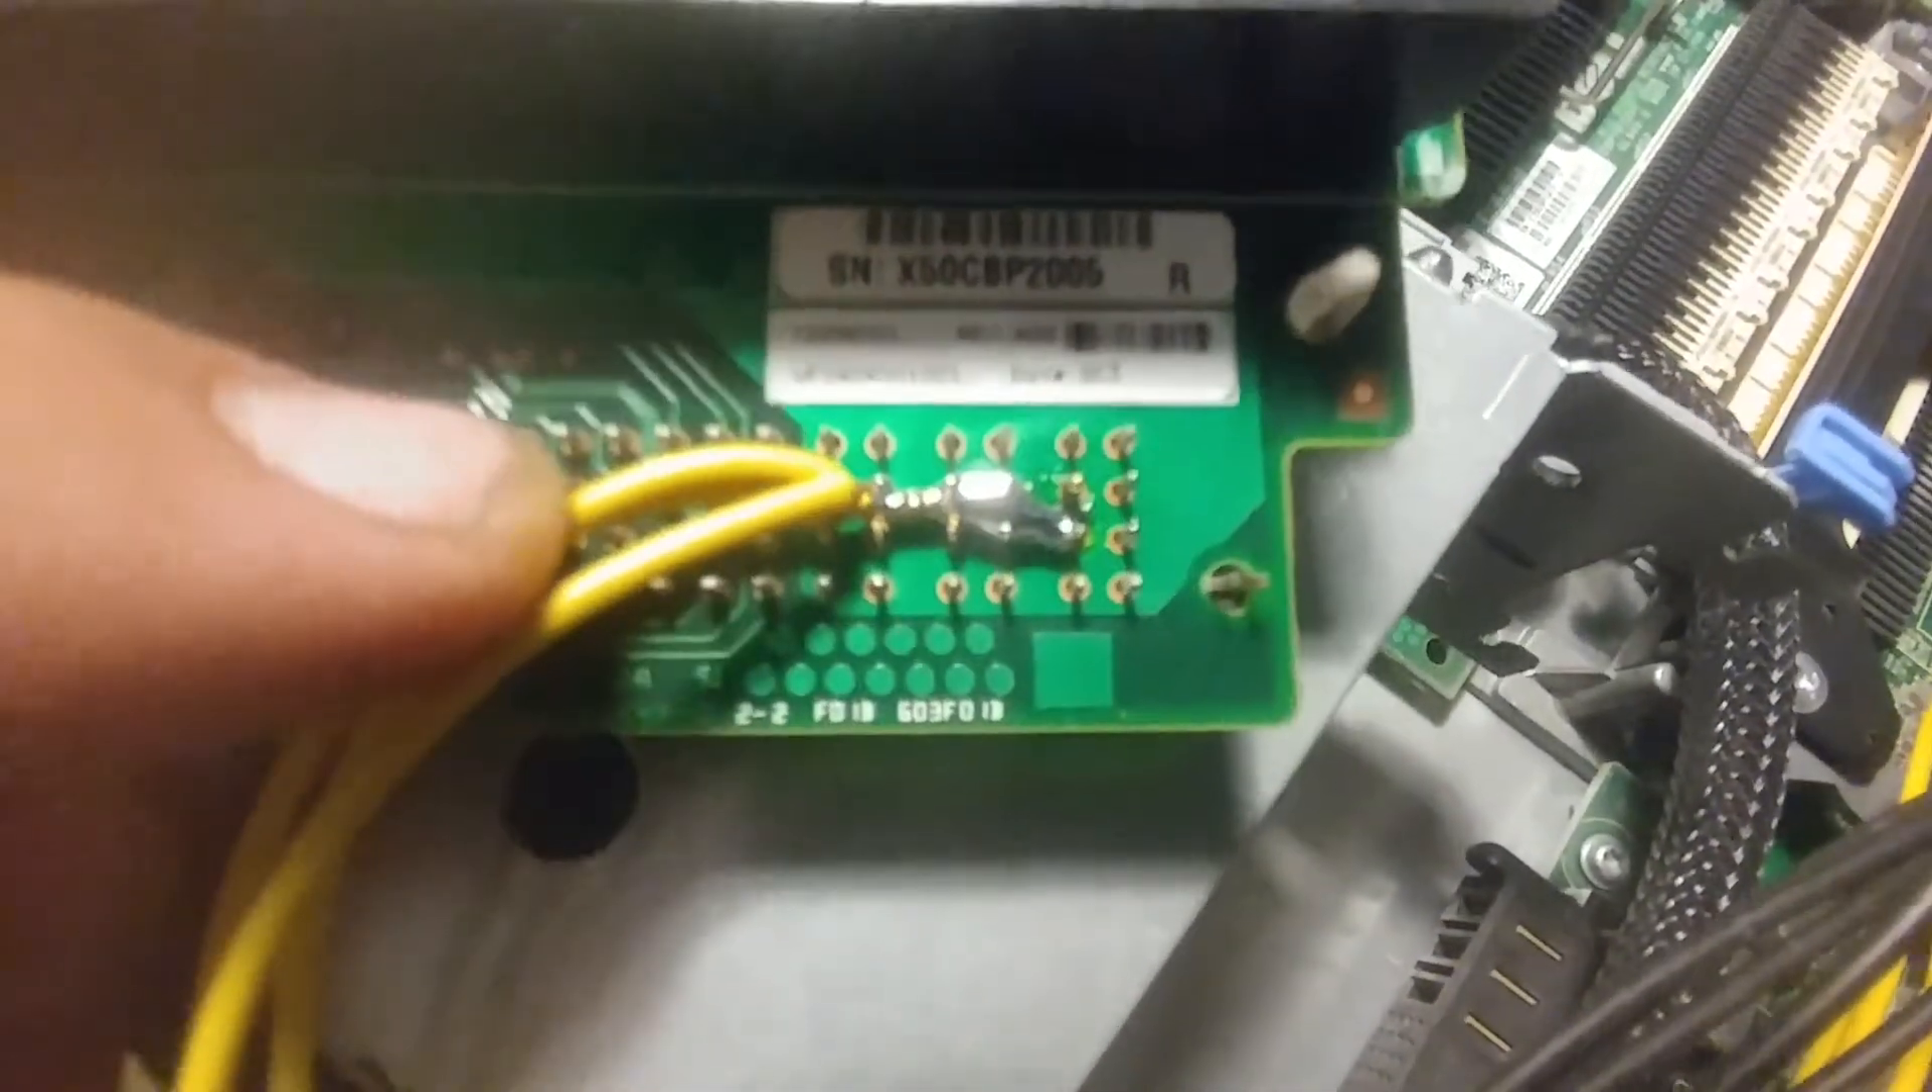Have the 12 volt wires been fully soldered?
Yes.